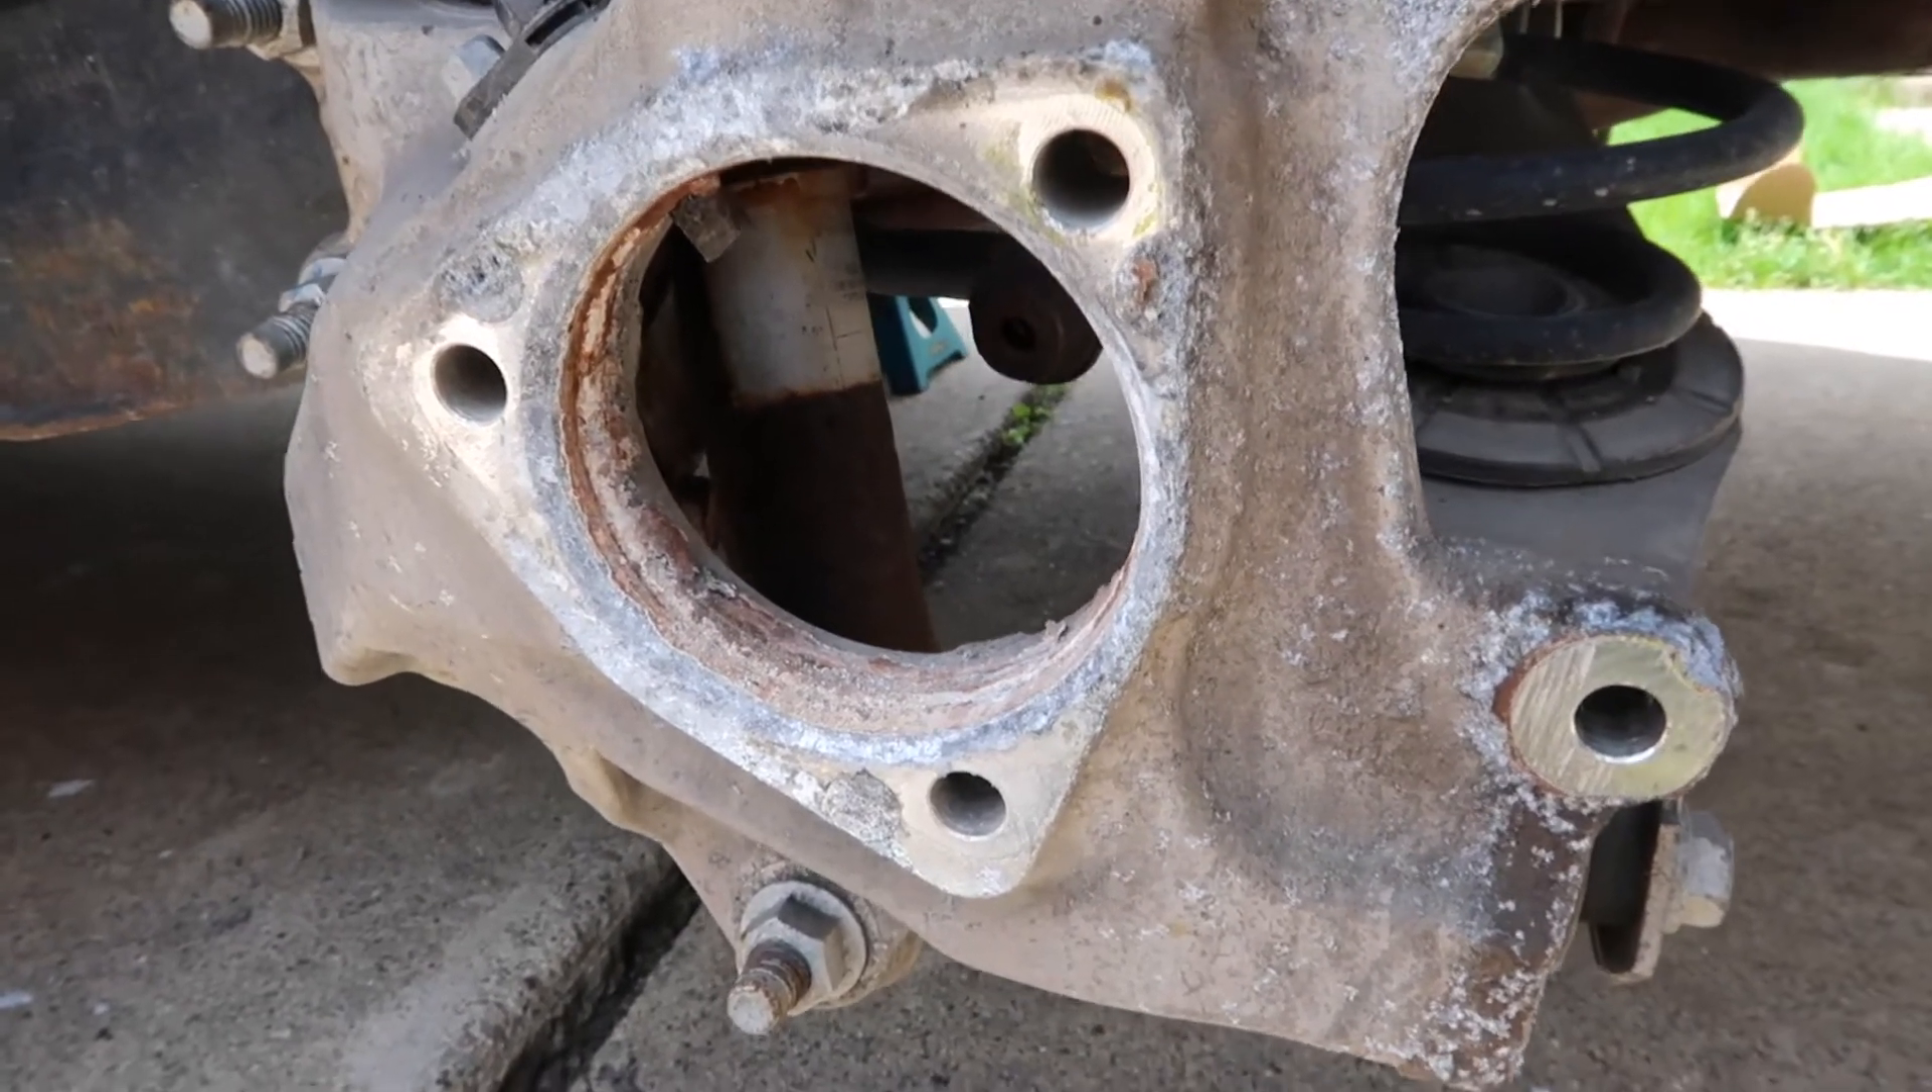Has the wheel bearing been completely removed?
Yes.